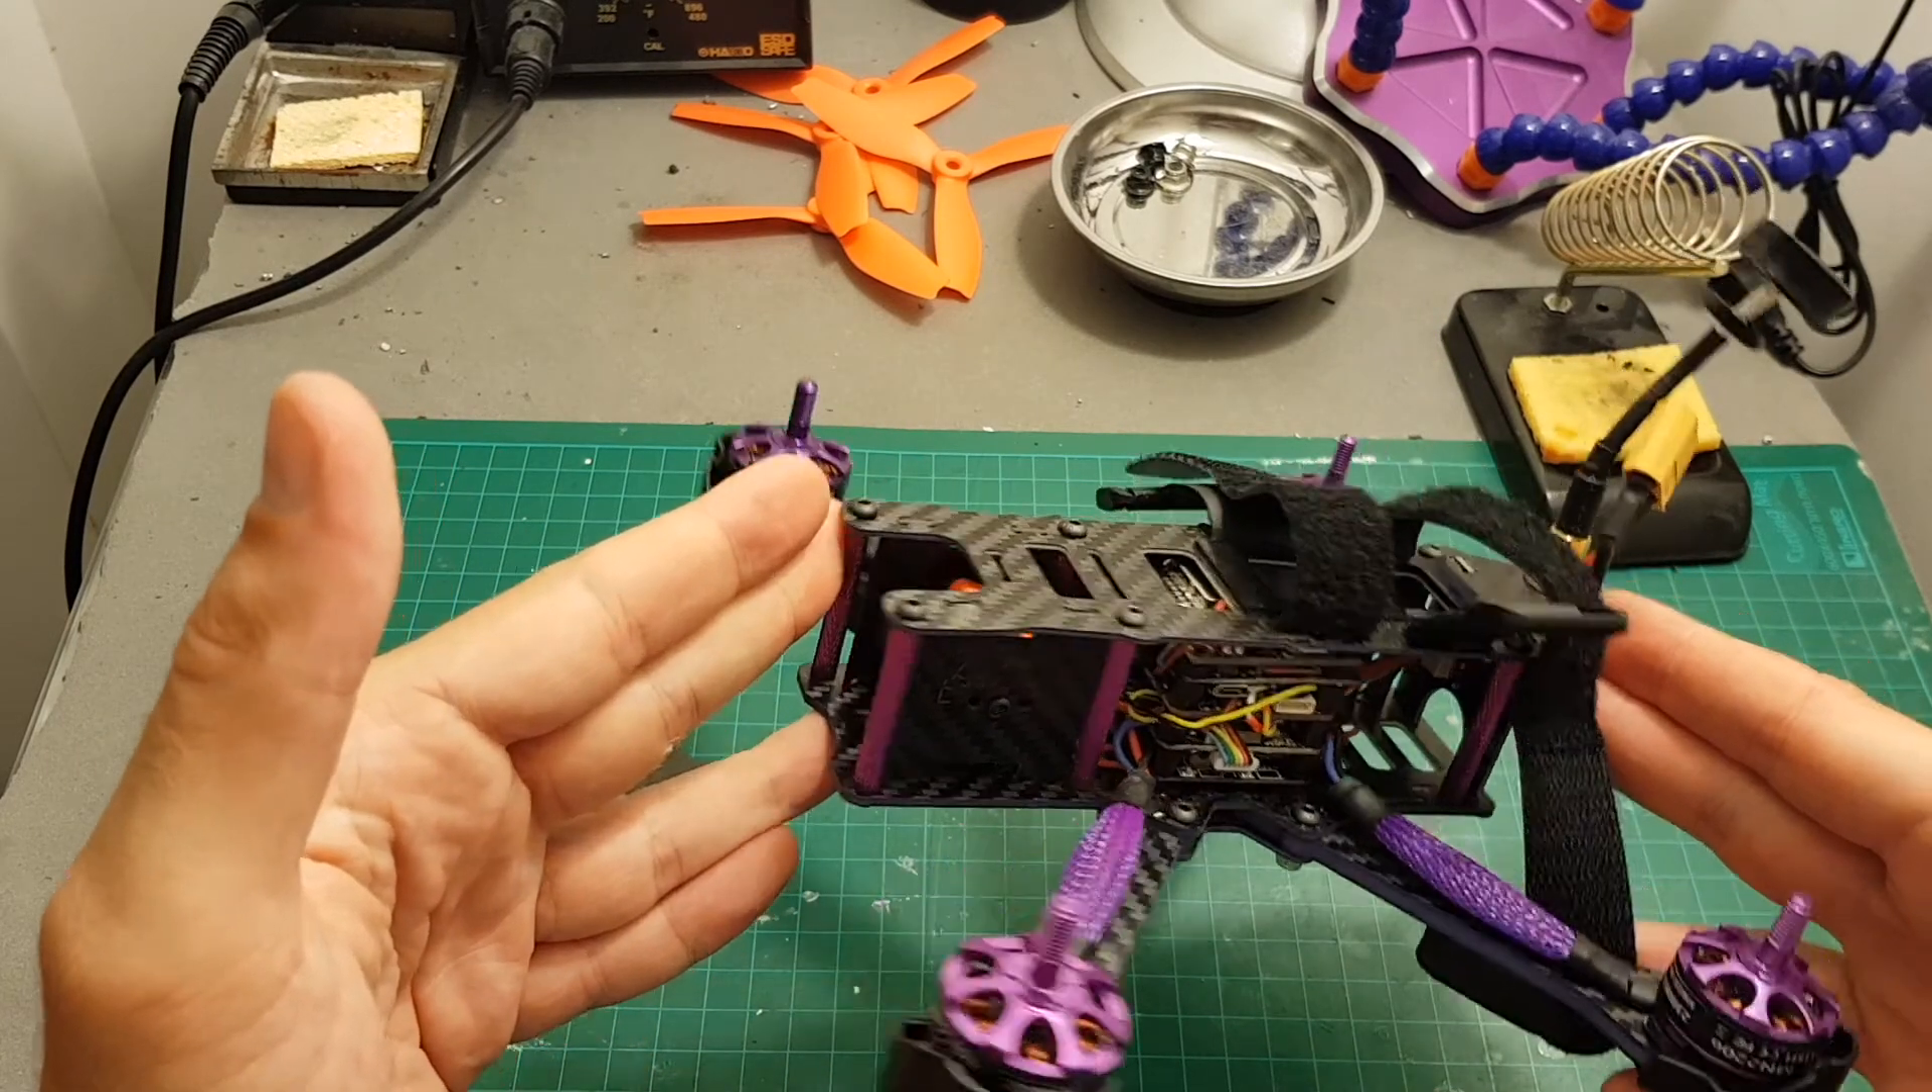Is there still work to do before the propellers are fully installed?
Yes.